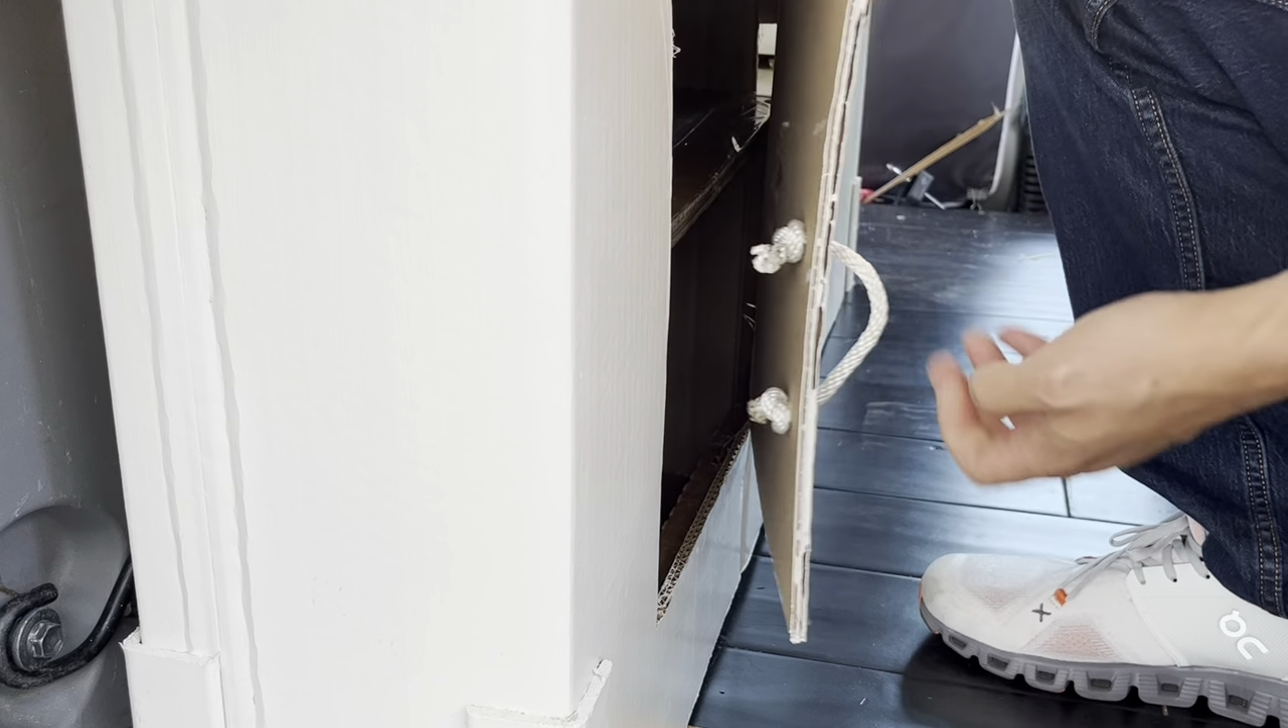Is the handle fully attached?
Yes.